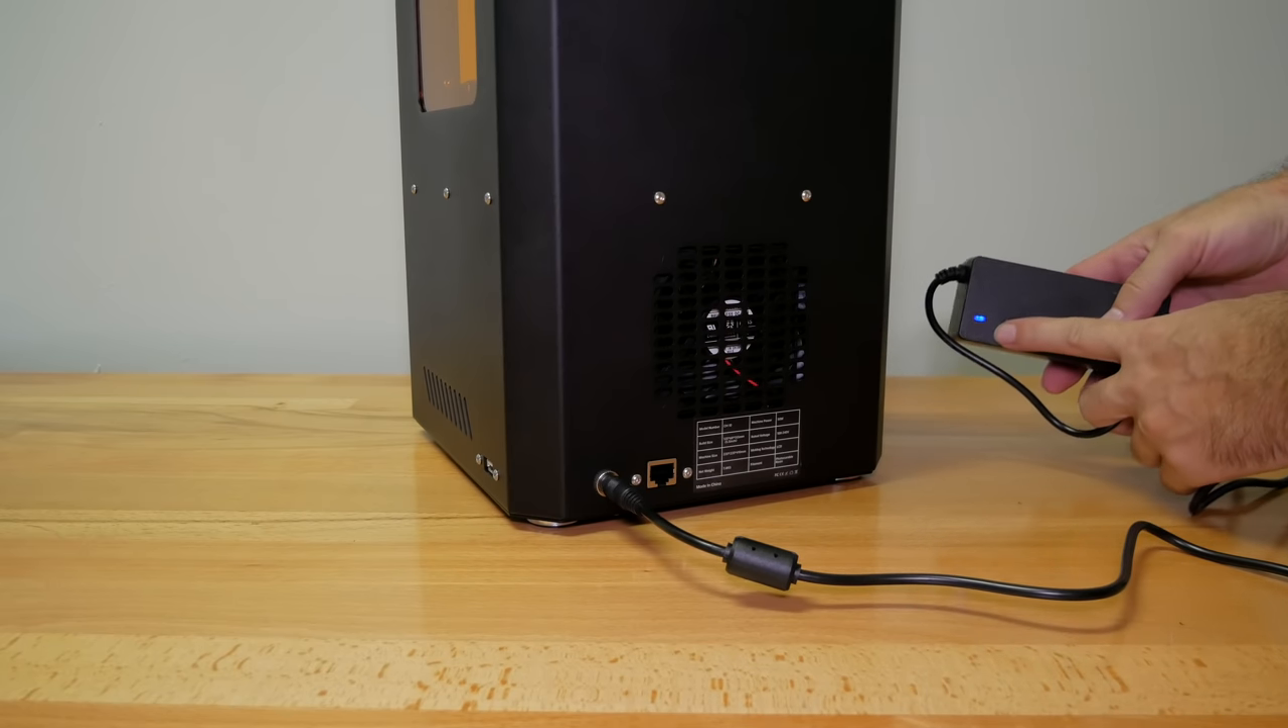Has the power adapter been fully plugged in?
Yes.